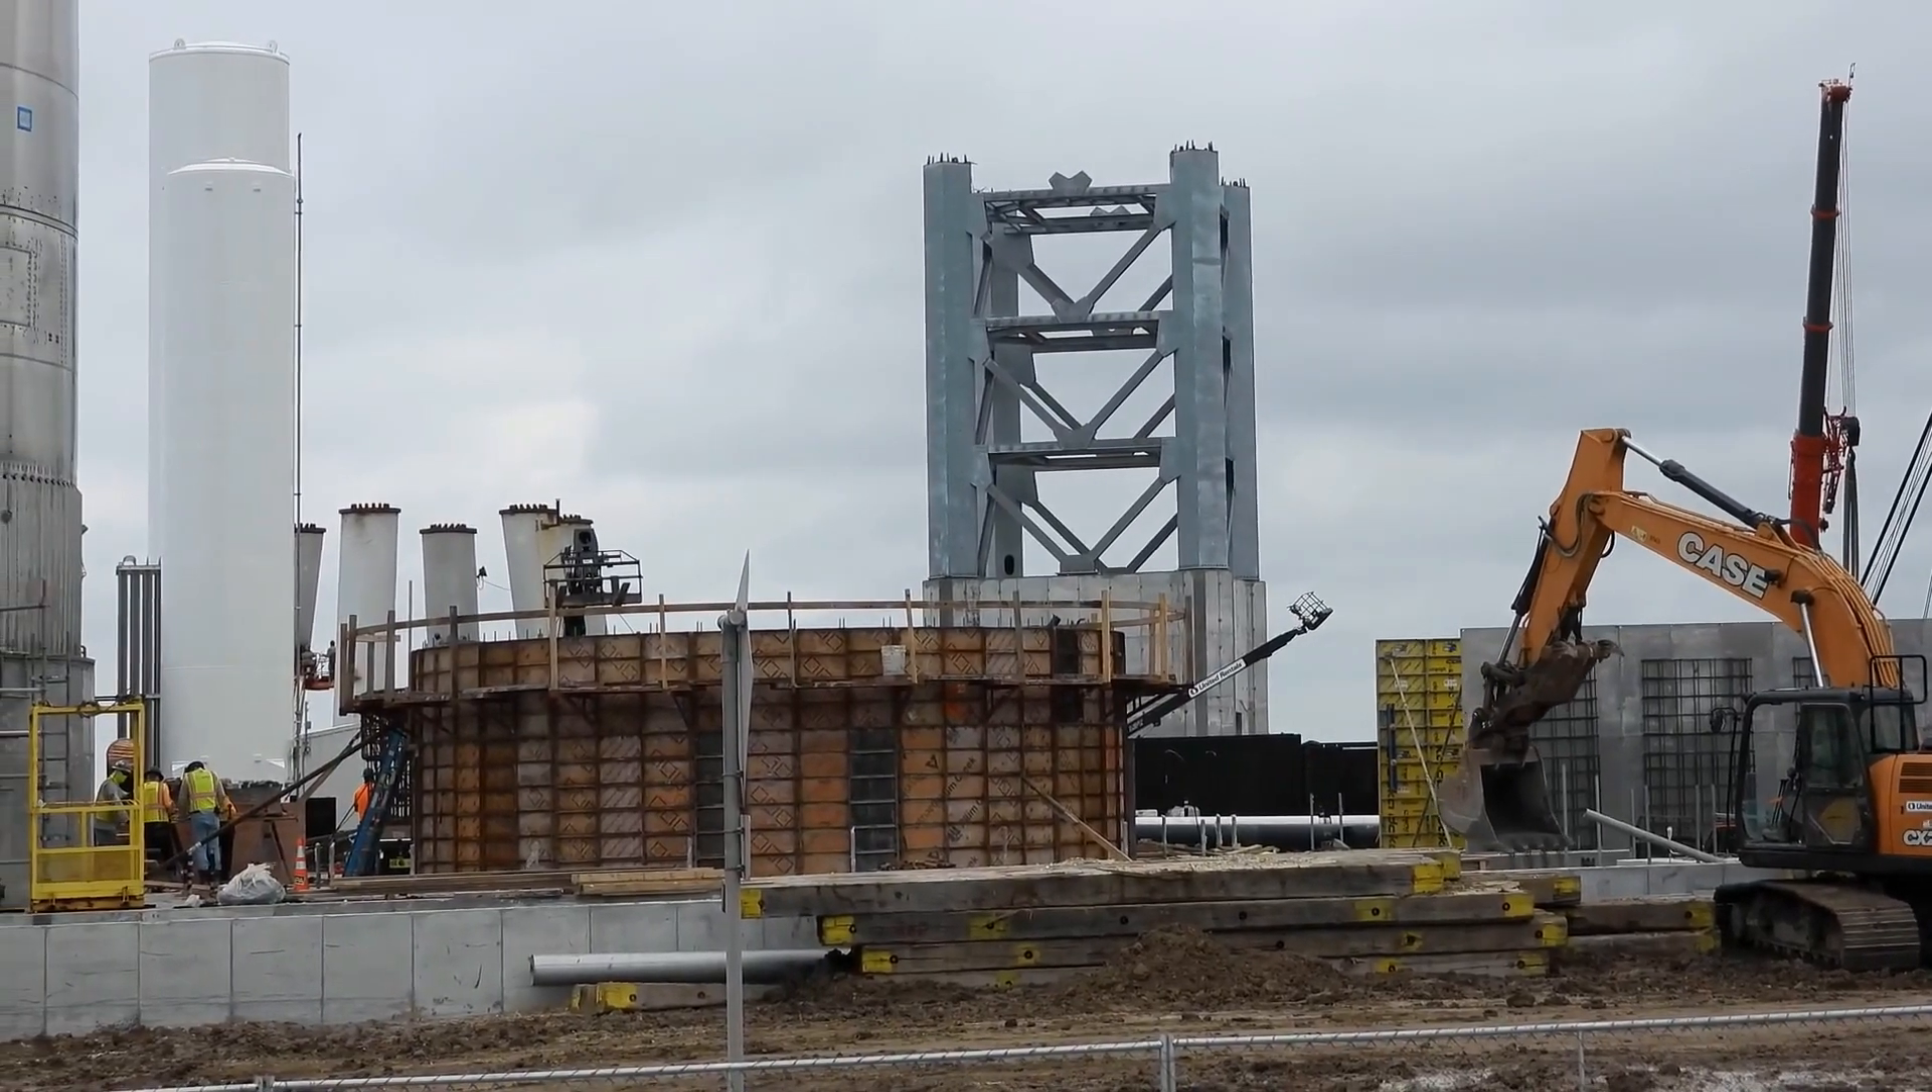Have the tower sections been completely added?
No.